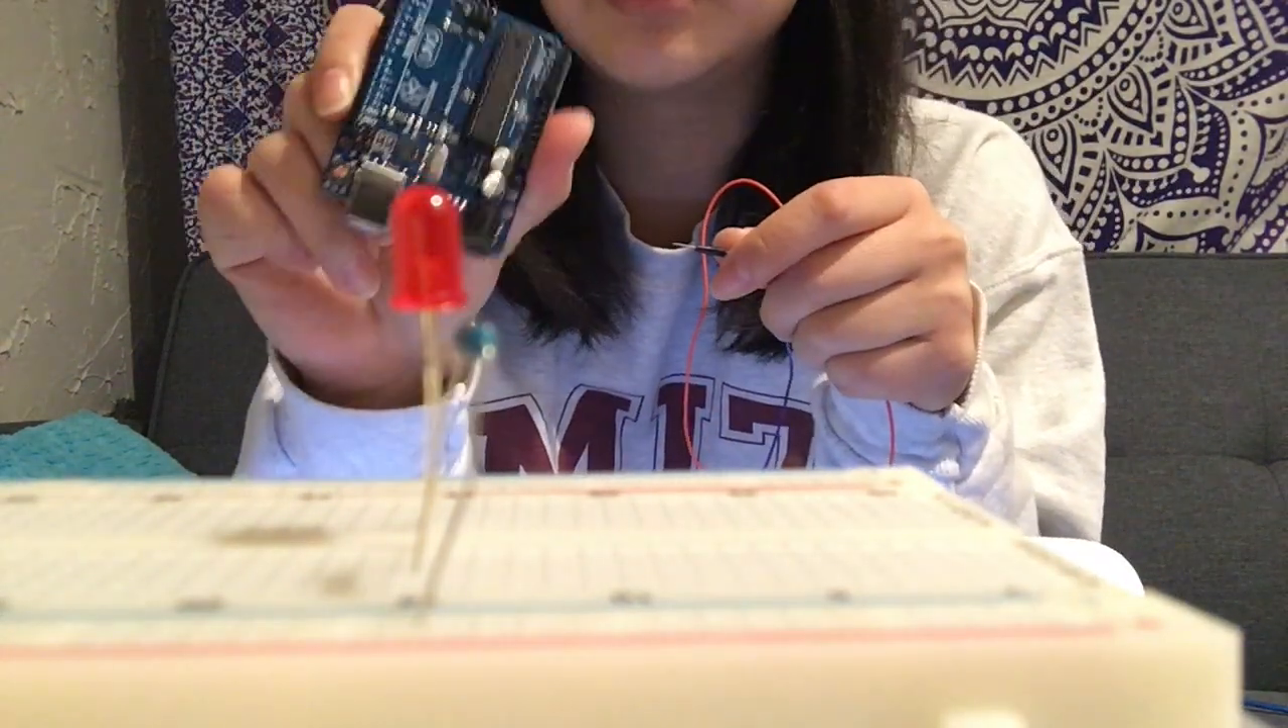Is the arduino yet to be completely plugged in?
Yes.